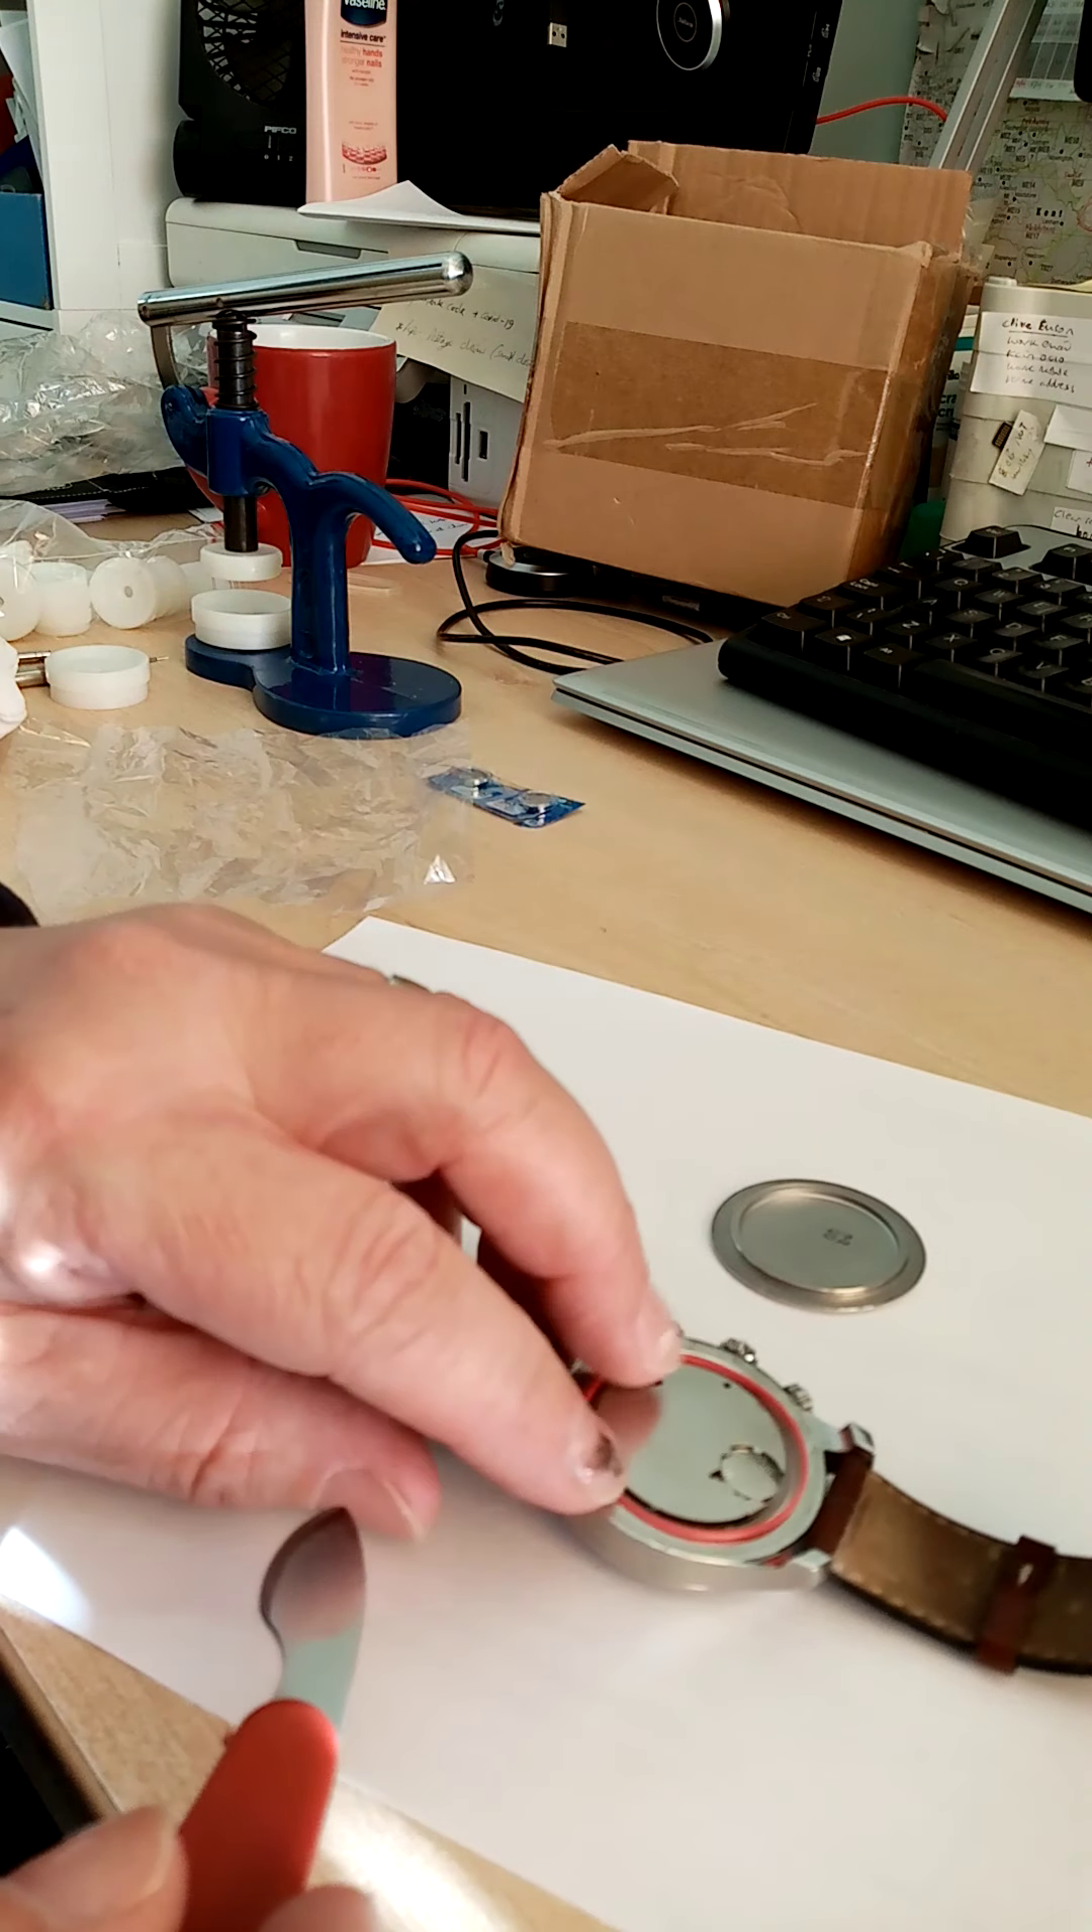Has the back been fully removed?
Yes.